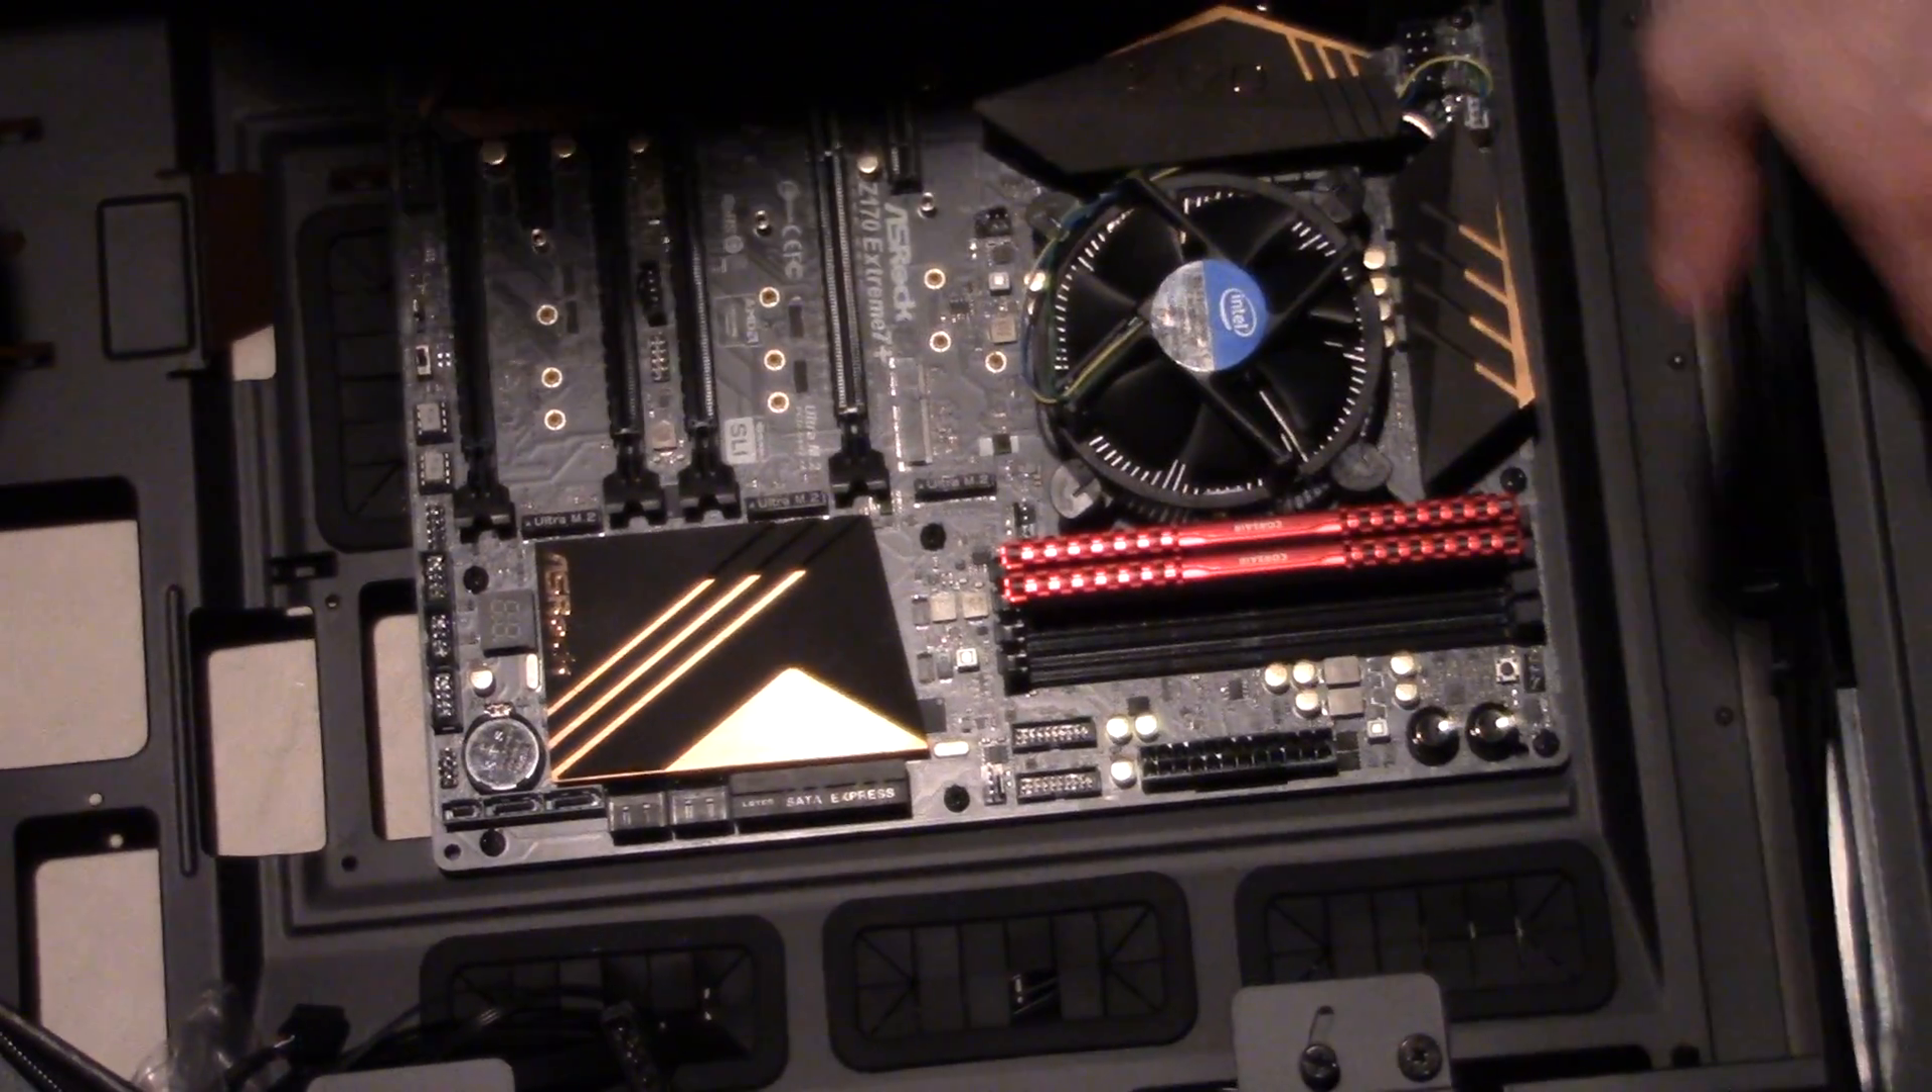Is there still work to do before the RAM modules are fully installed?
No.